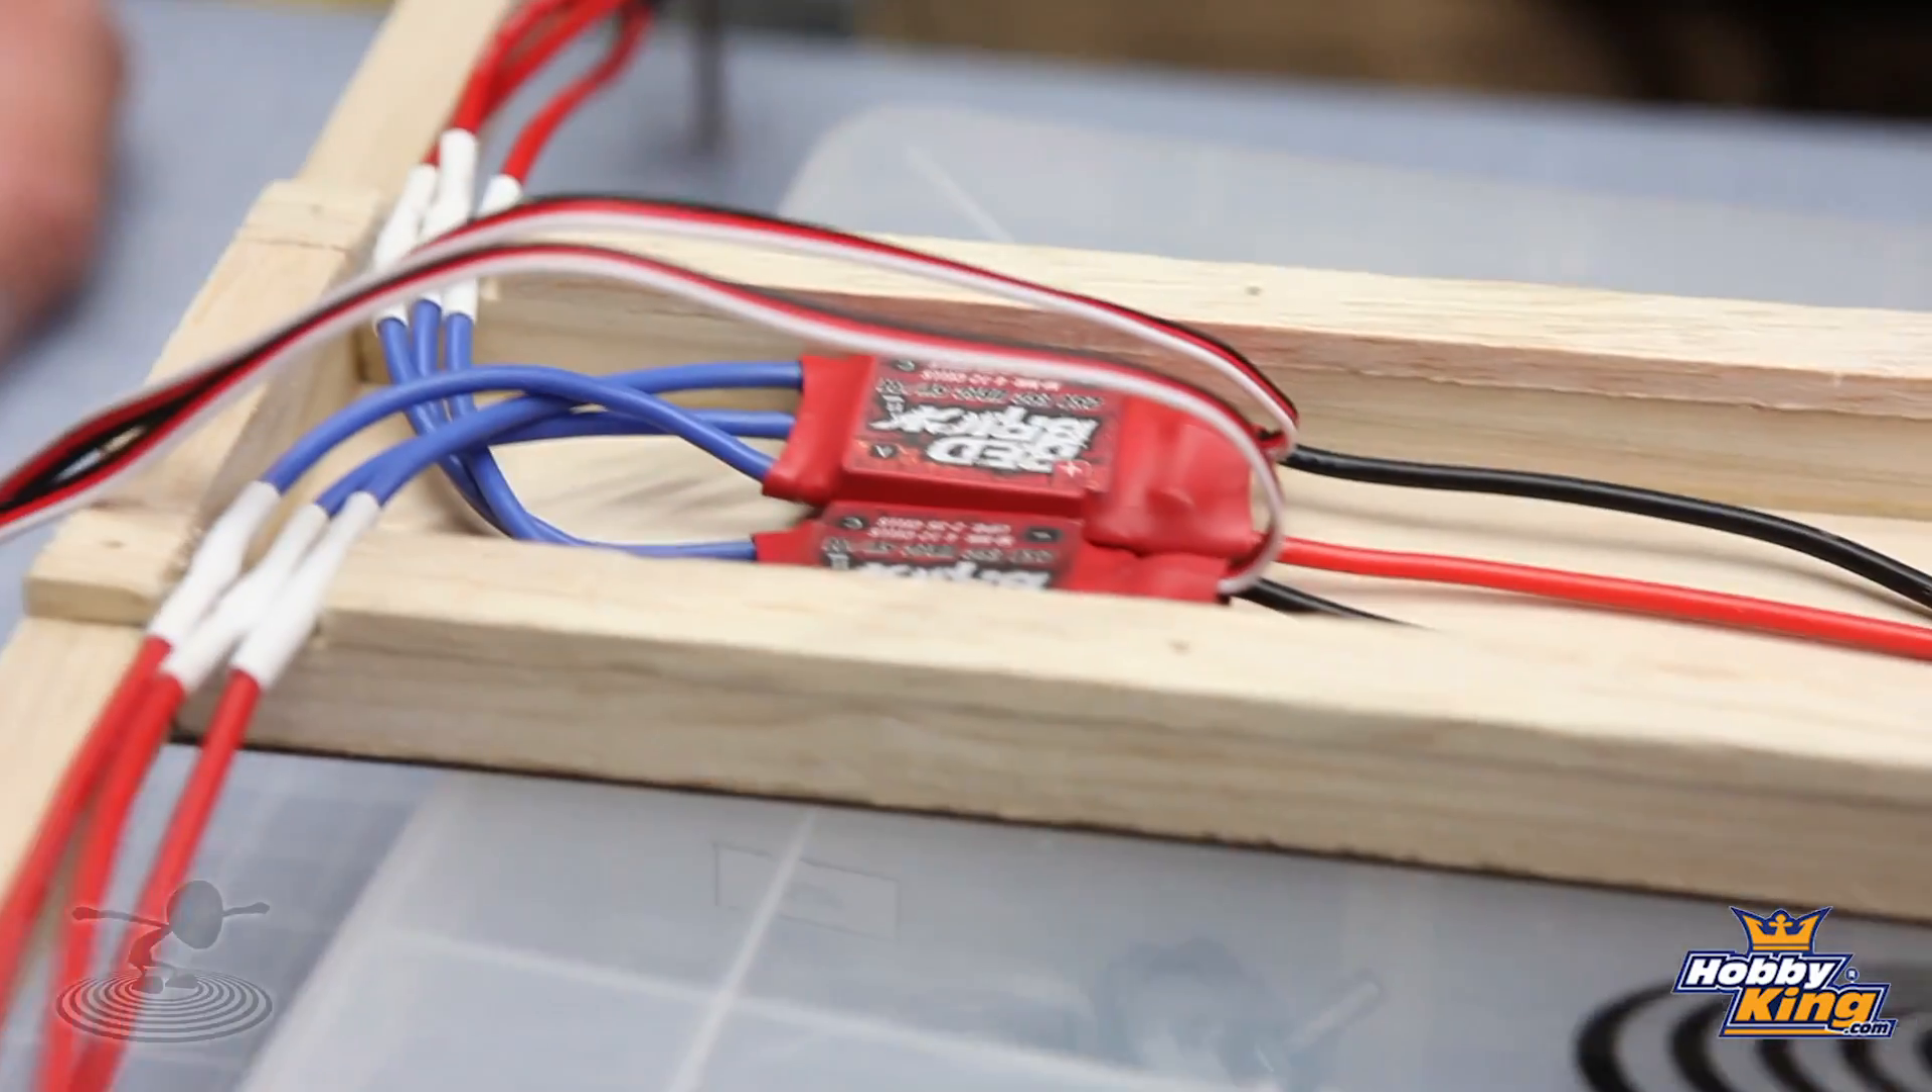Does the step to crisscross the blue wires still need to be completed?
No.